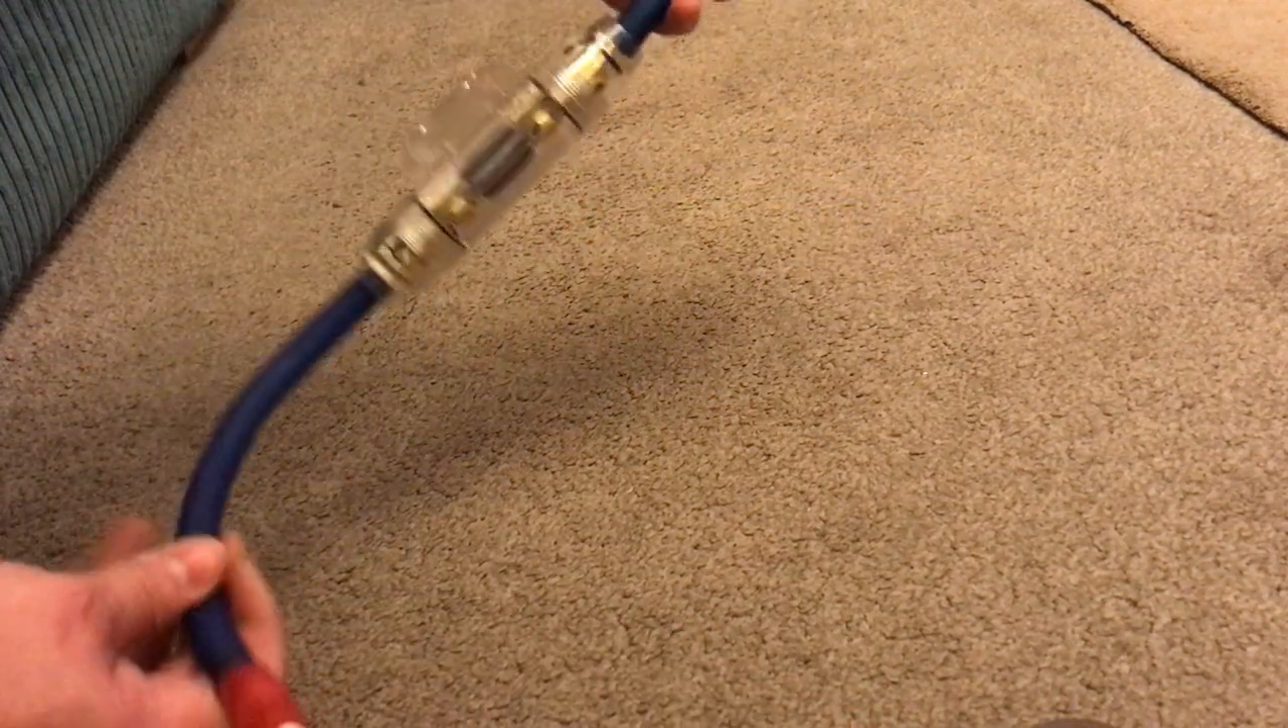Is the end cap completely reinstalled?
Yes.